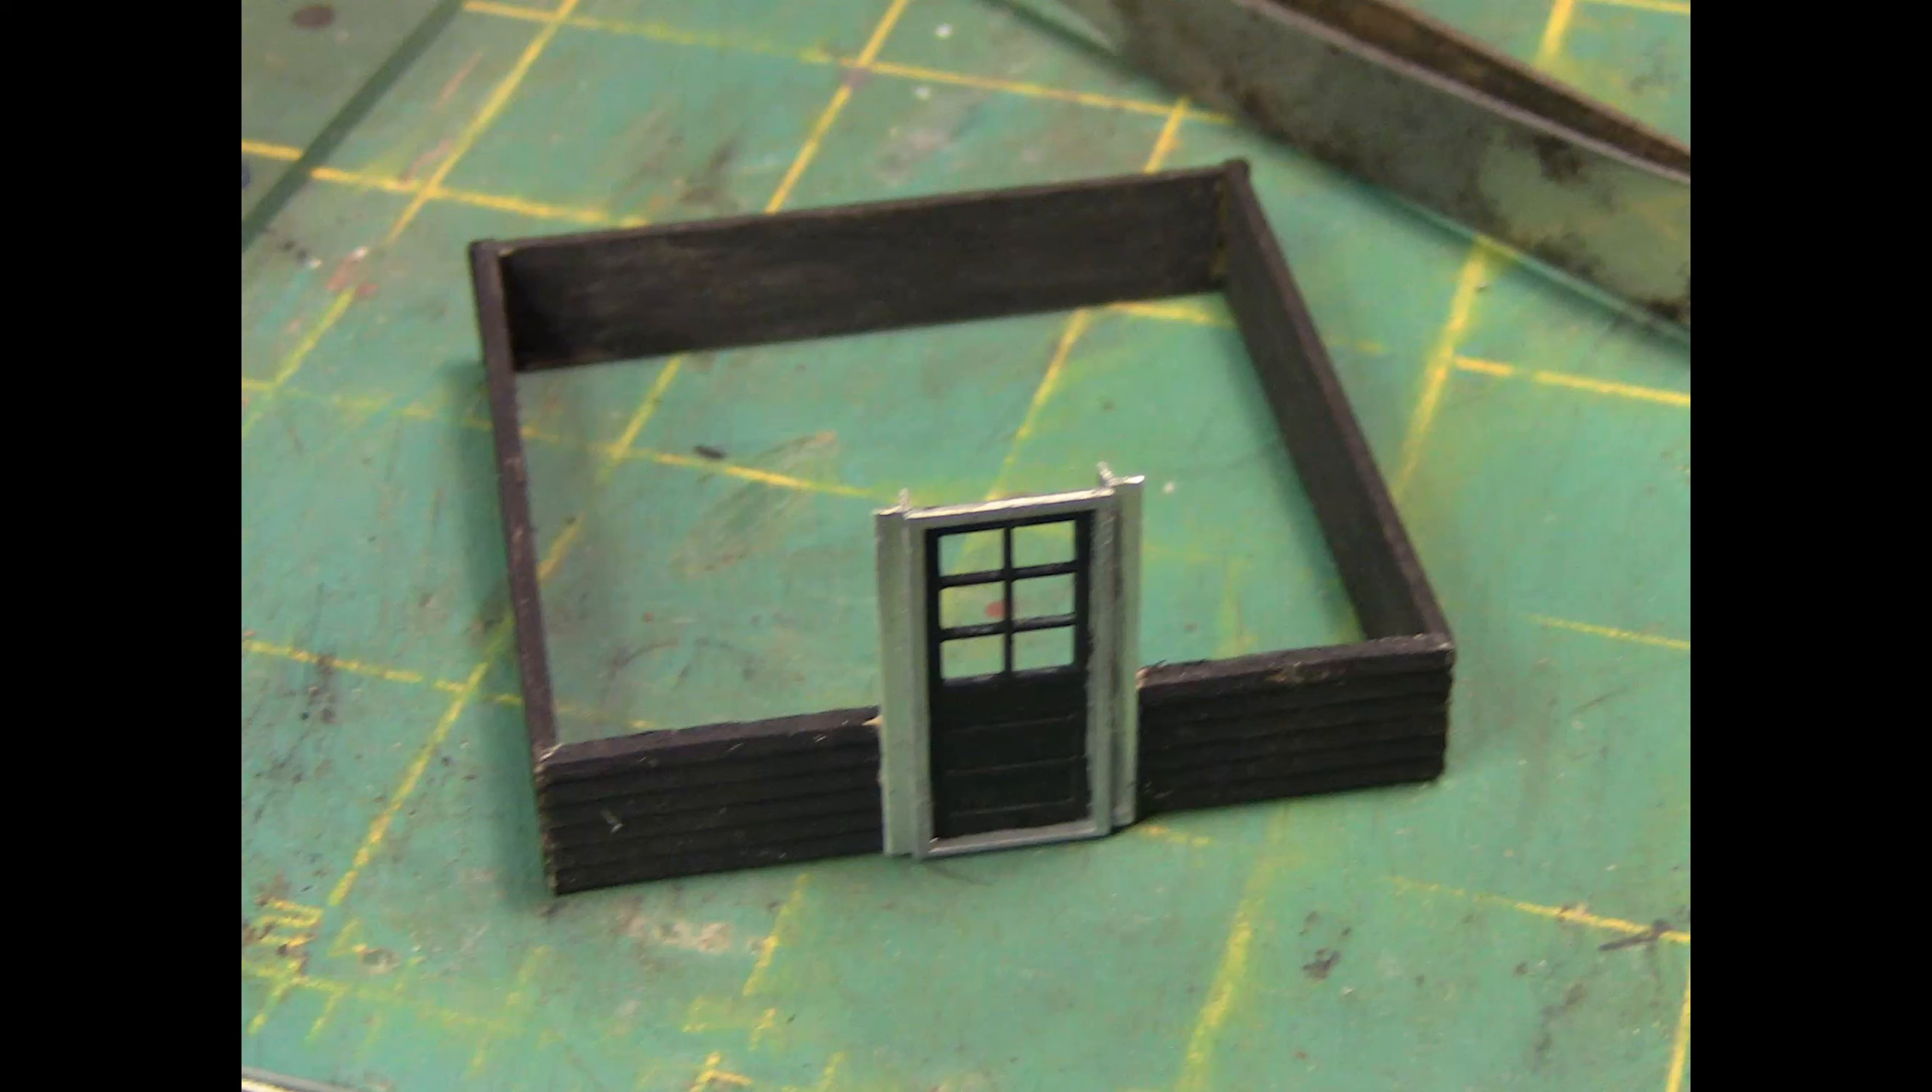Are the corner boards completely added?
No.